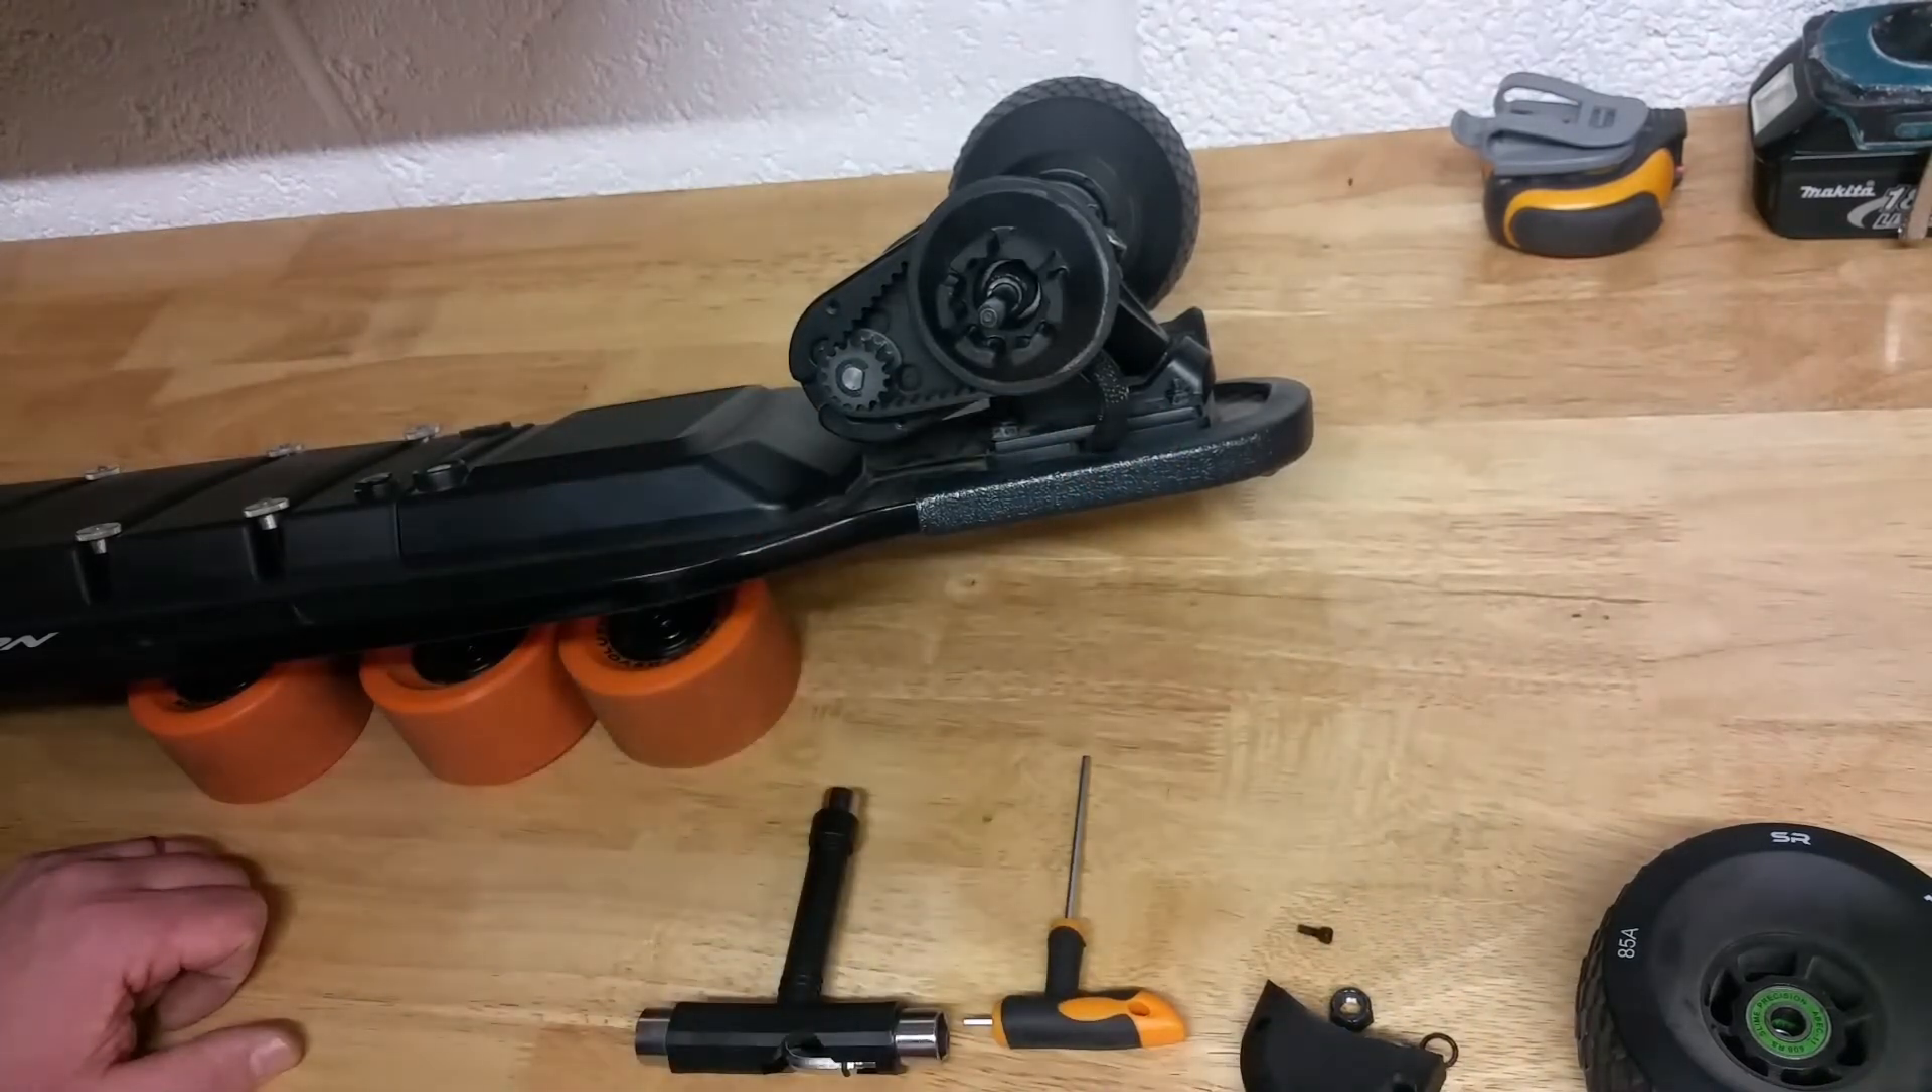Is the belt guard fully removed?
Yes.